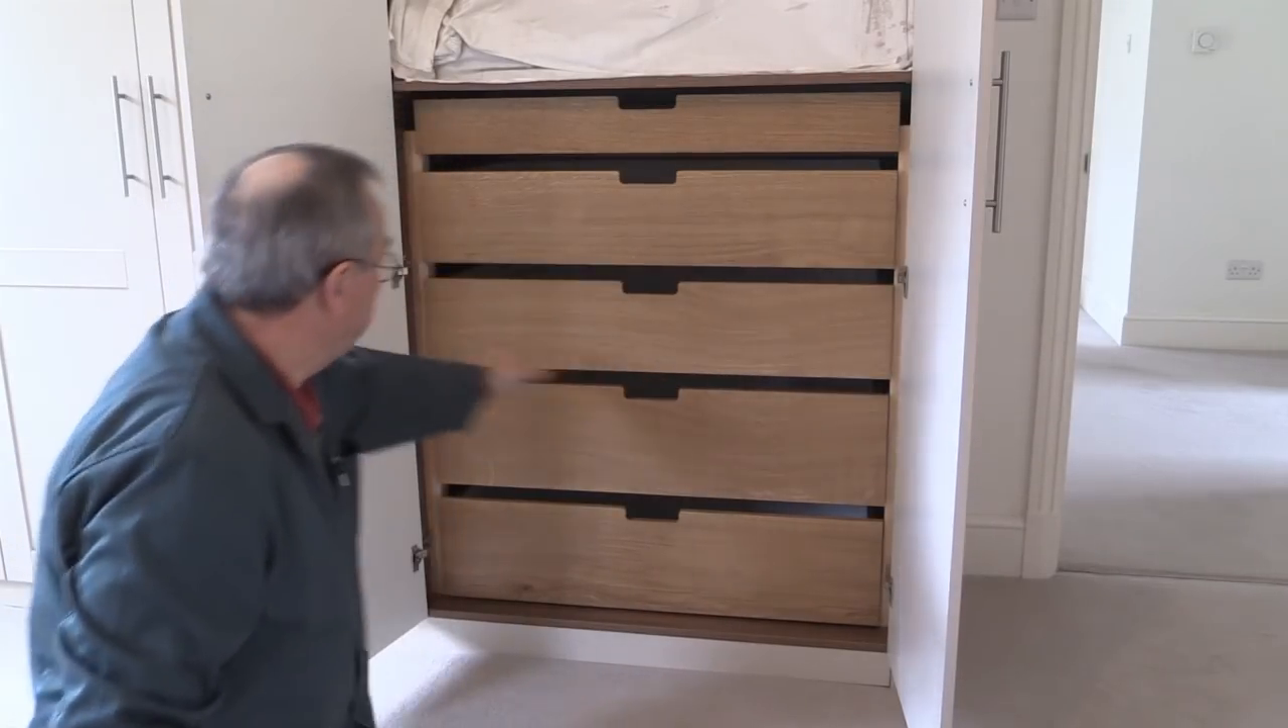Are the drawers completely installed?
Yes.